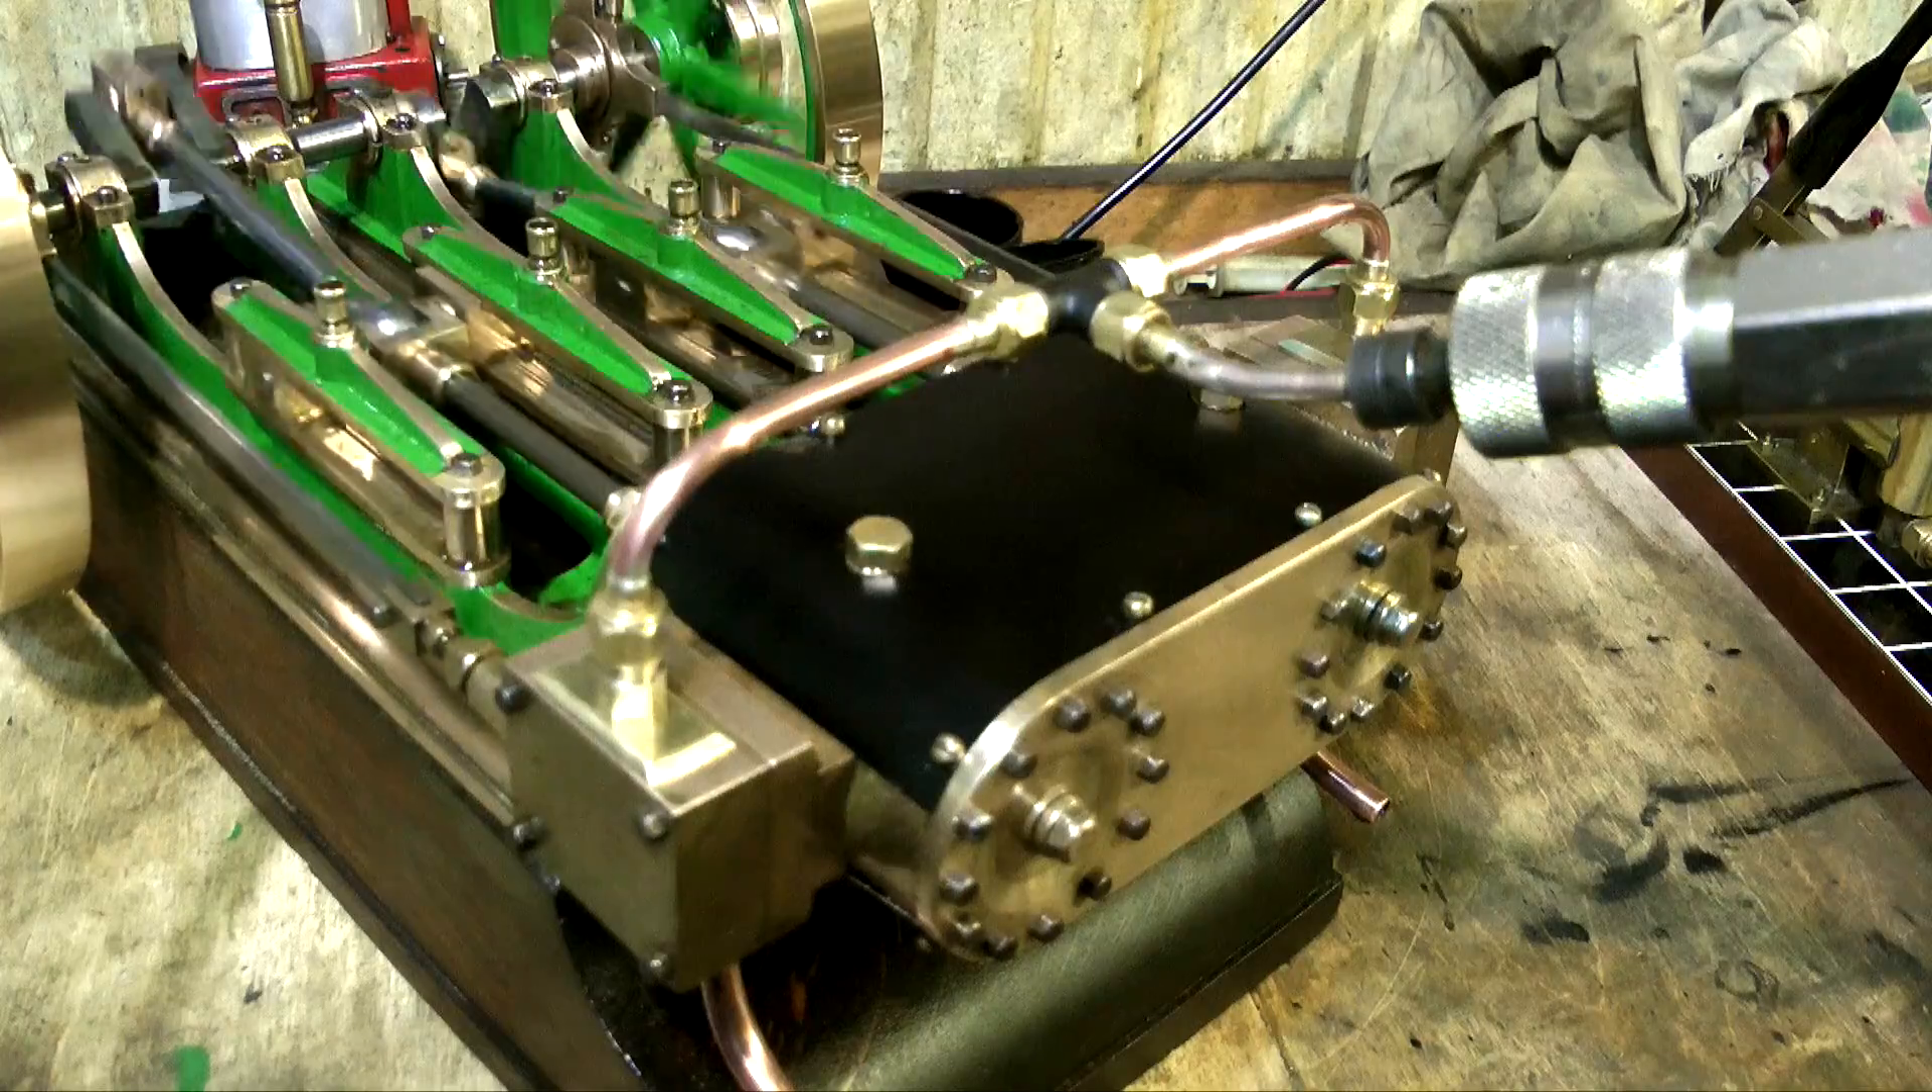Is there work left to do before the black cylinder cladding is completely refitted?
No.